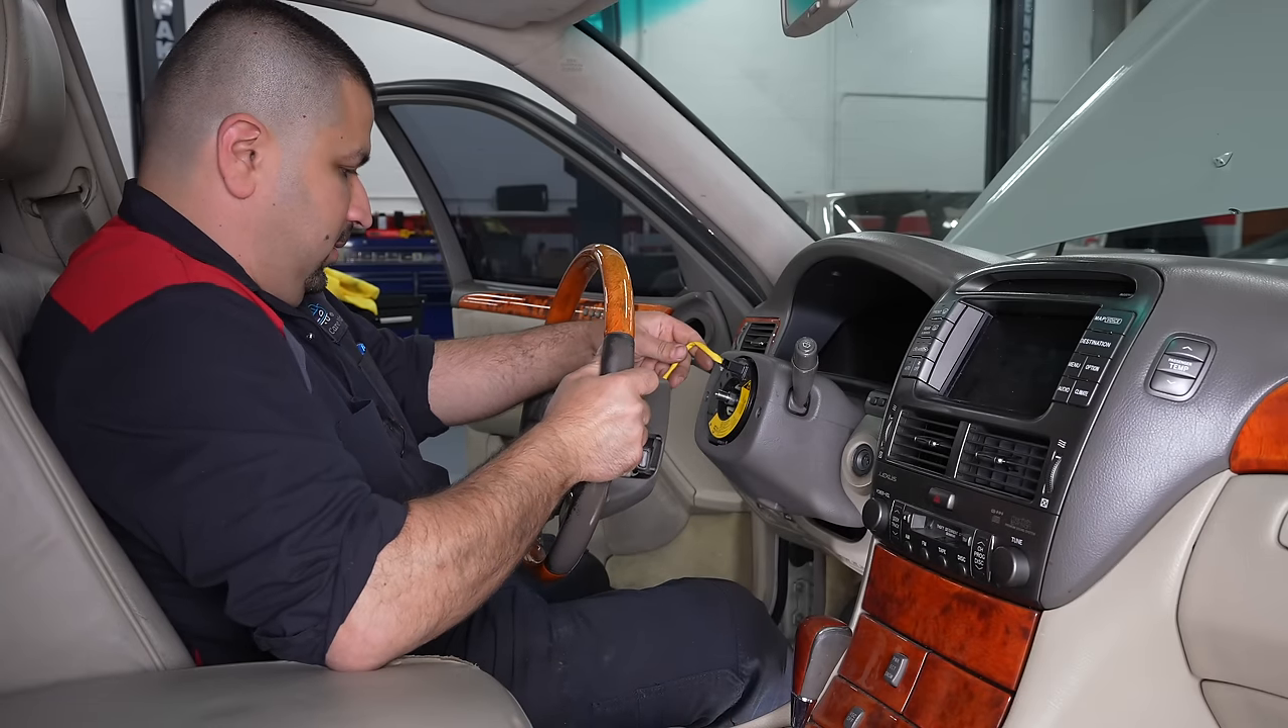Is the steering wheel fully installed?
No.